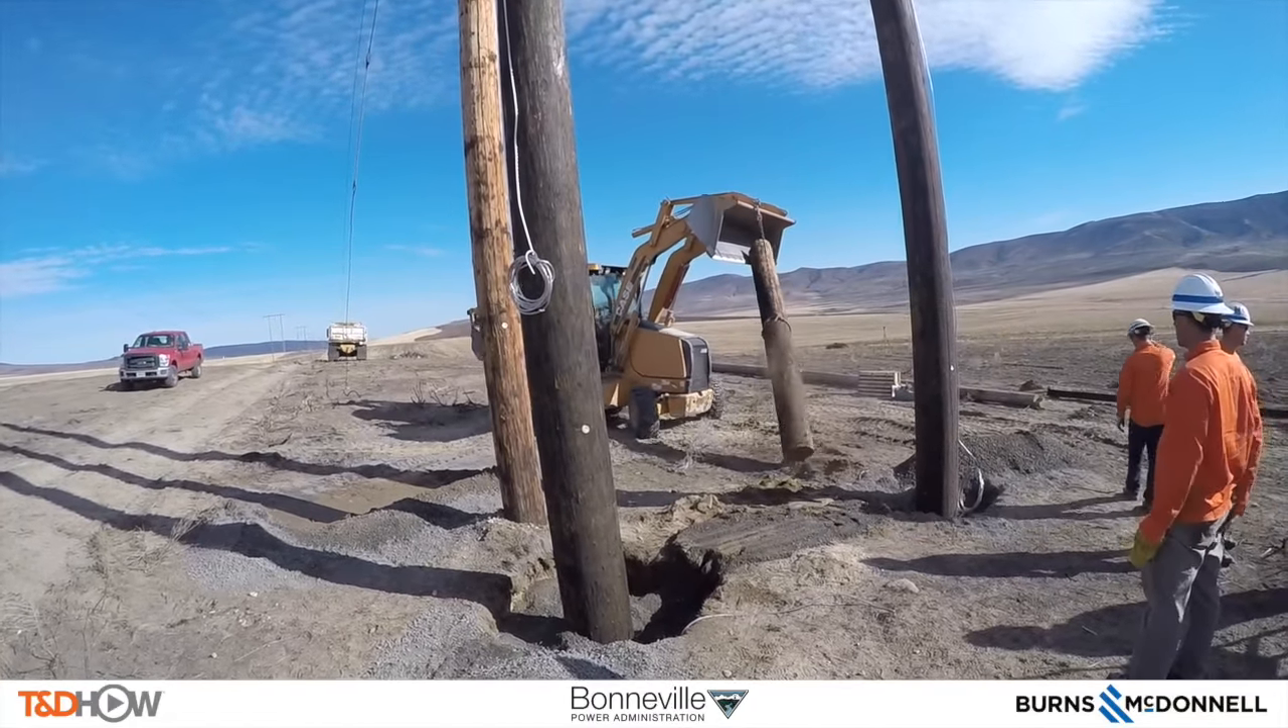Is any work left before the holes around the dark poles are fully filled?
Yes.